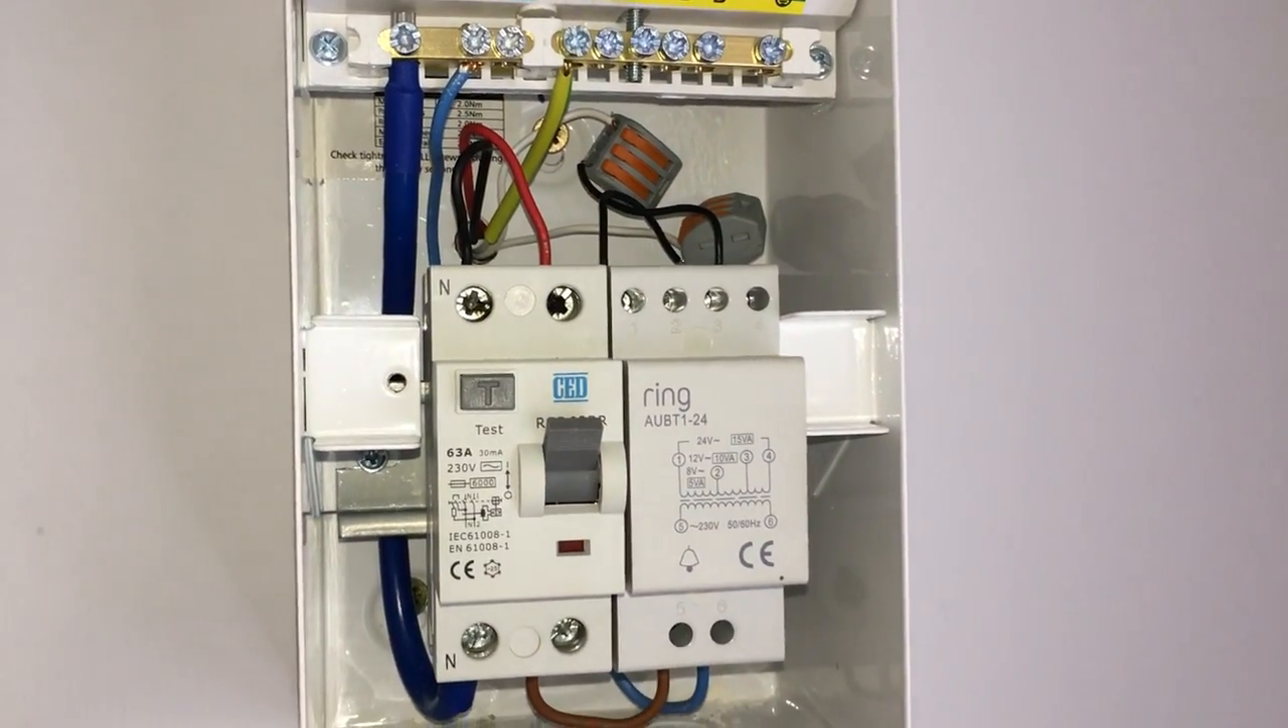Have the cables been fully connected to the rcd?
Yes.